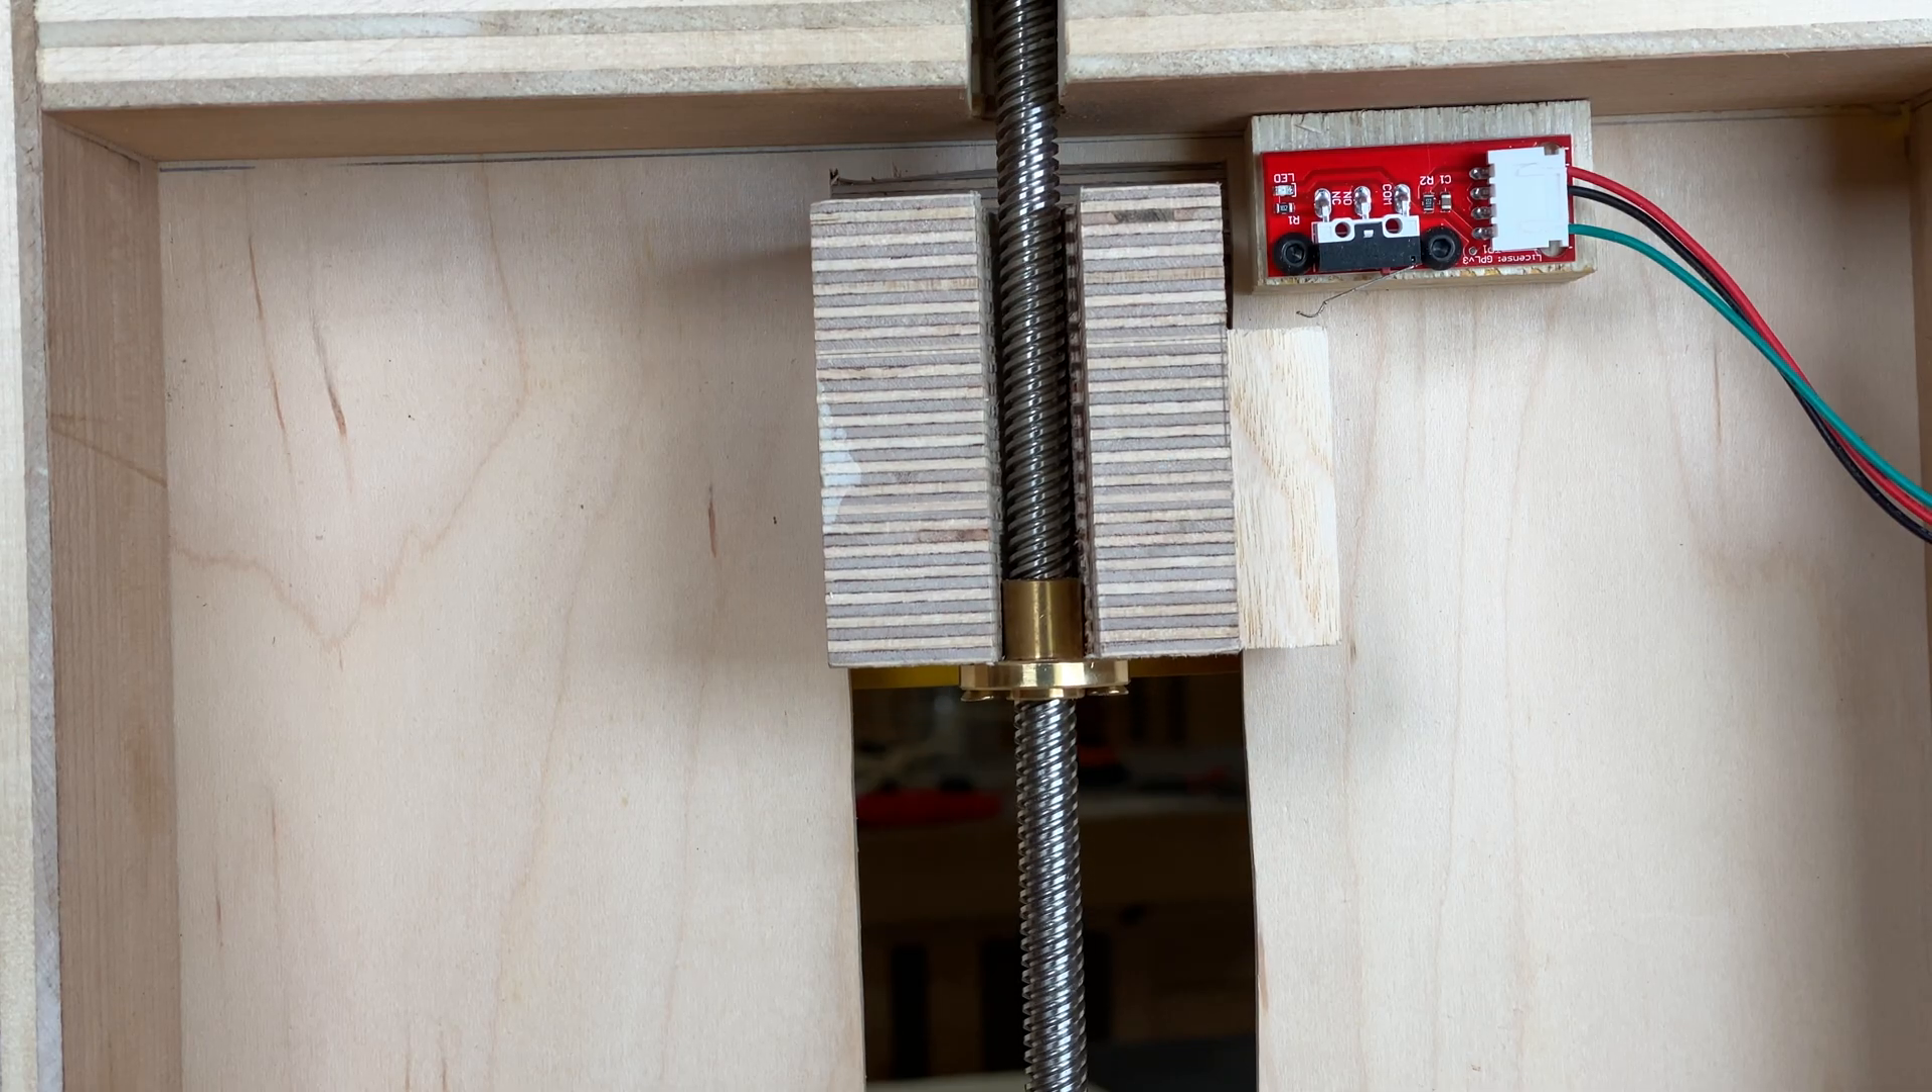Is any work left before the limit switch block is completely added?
No.